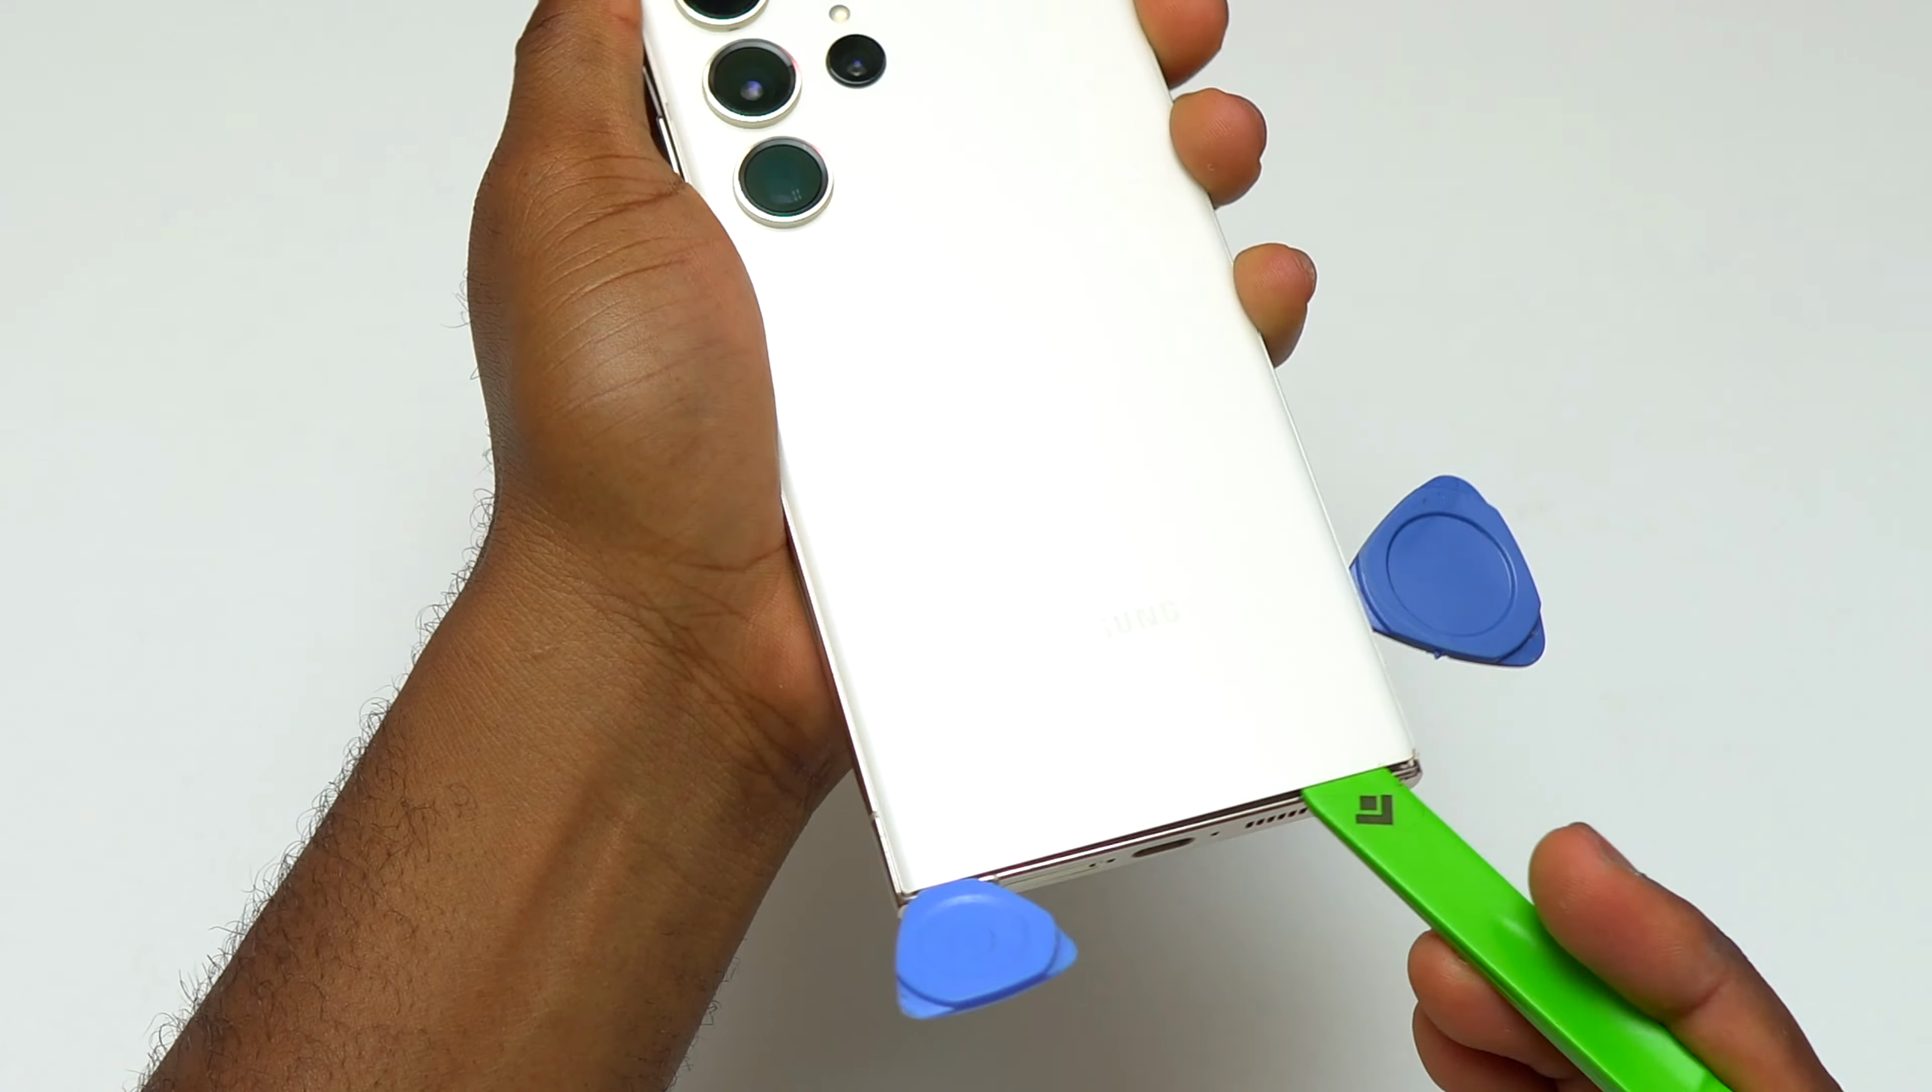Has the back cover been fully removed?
No.